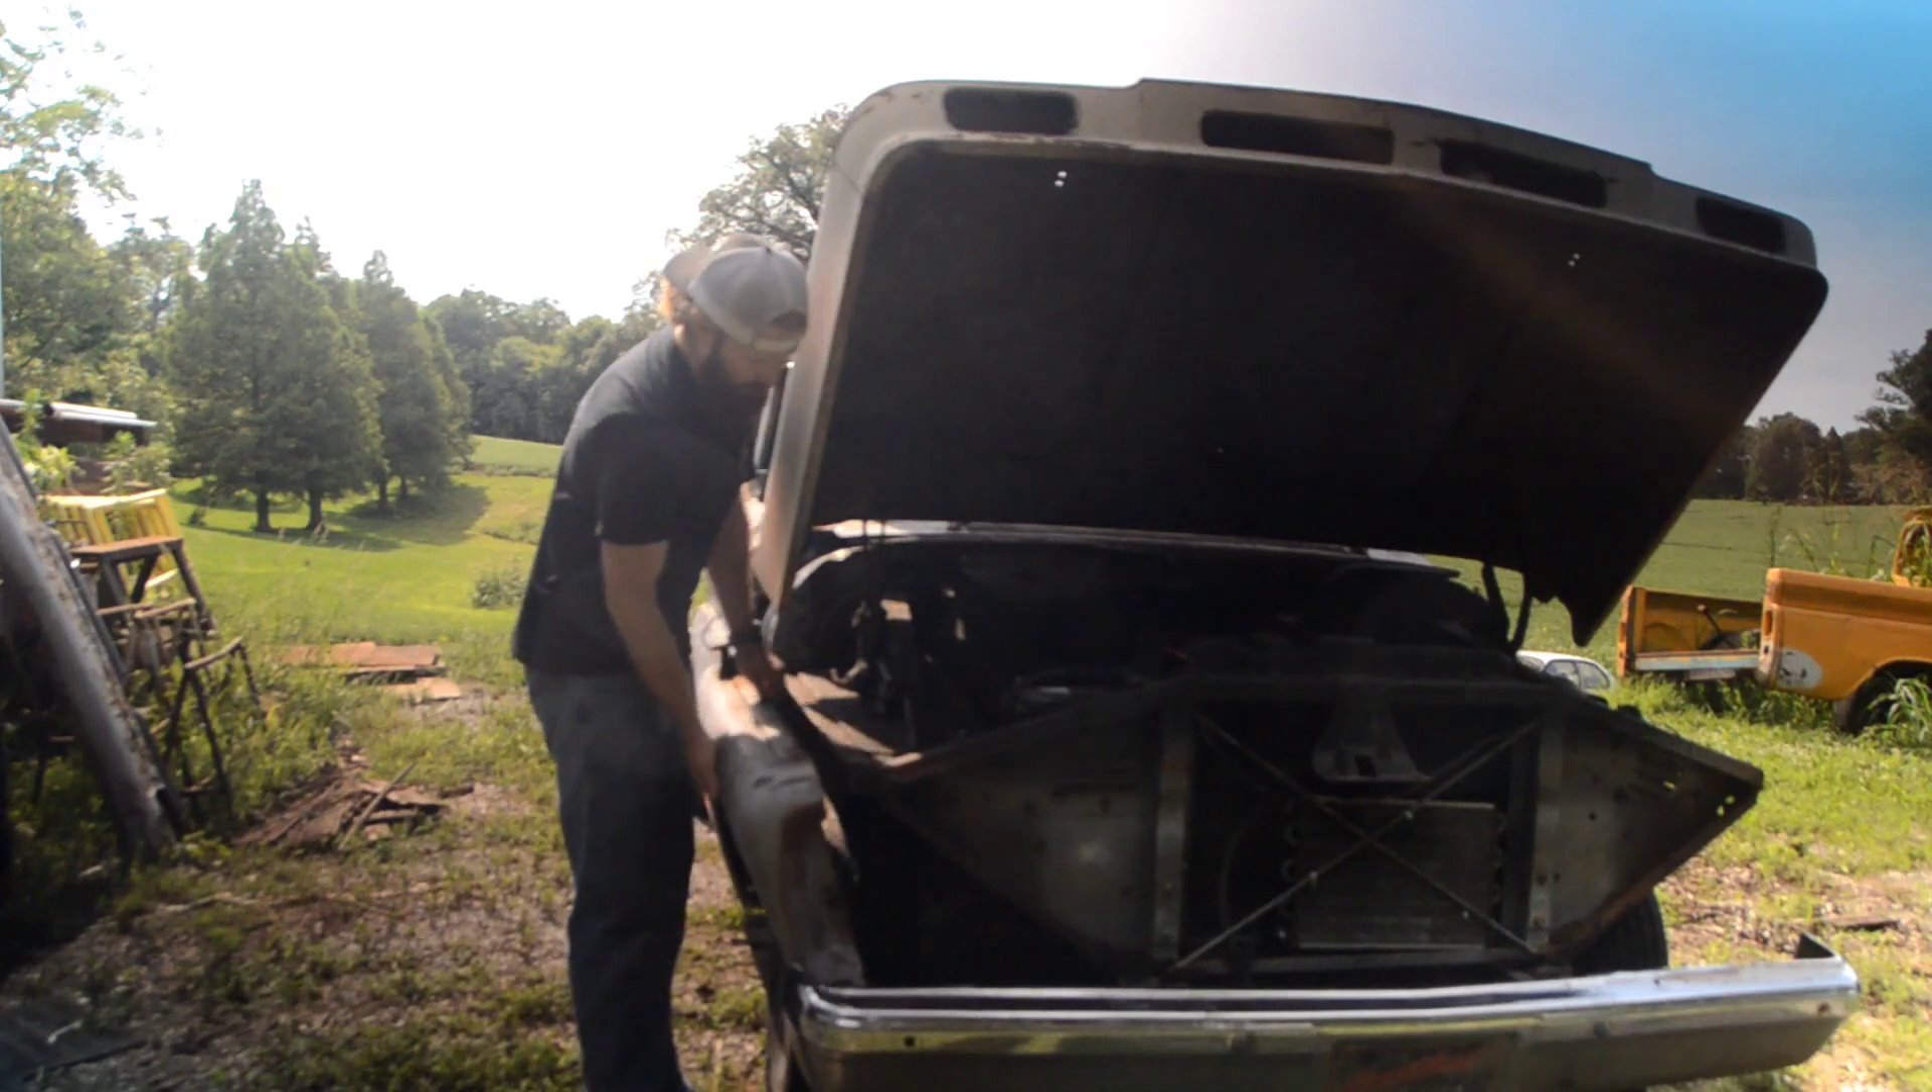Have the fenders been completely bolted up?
No.